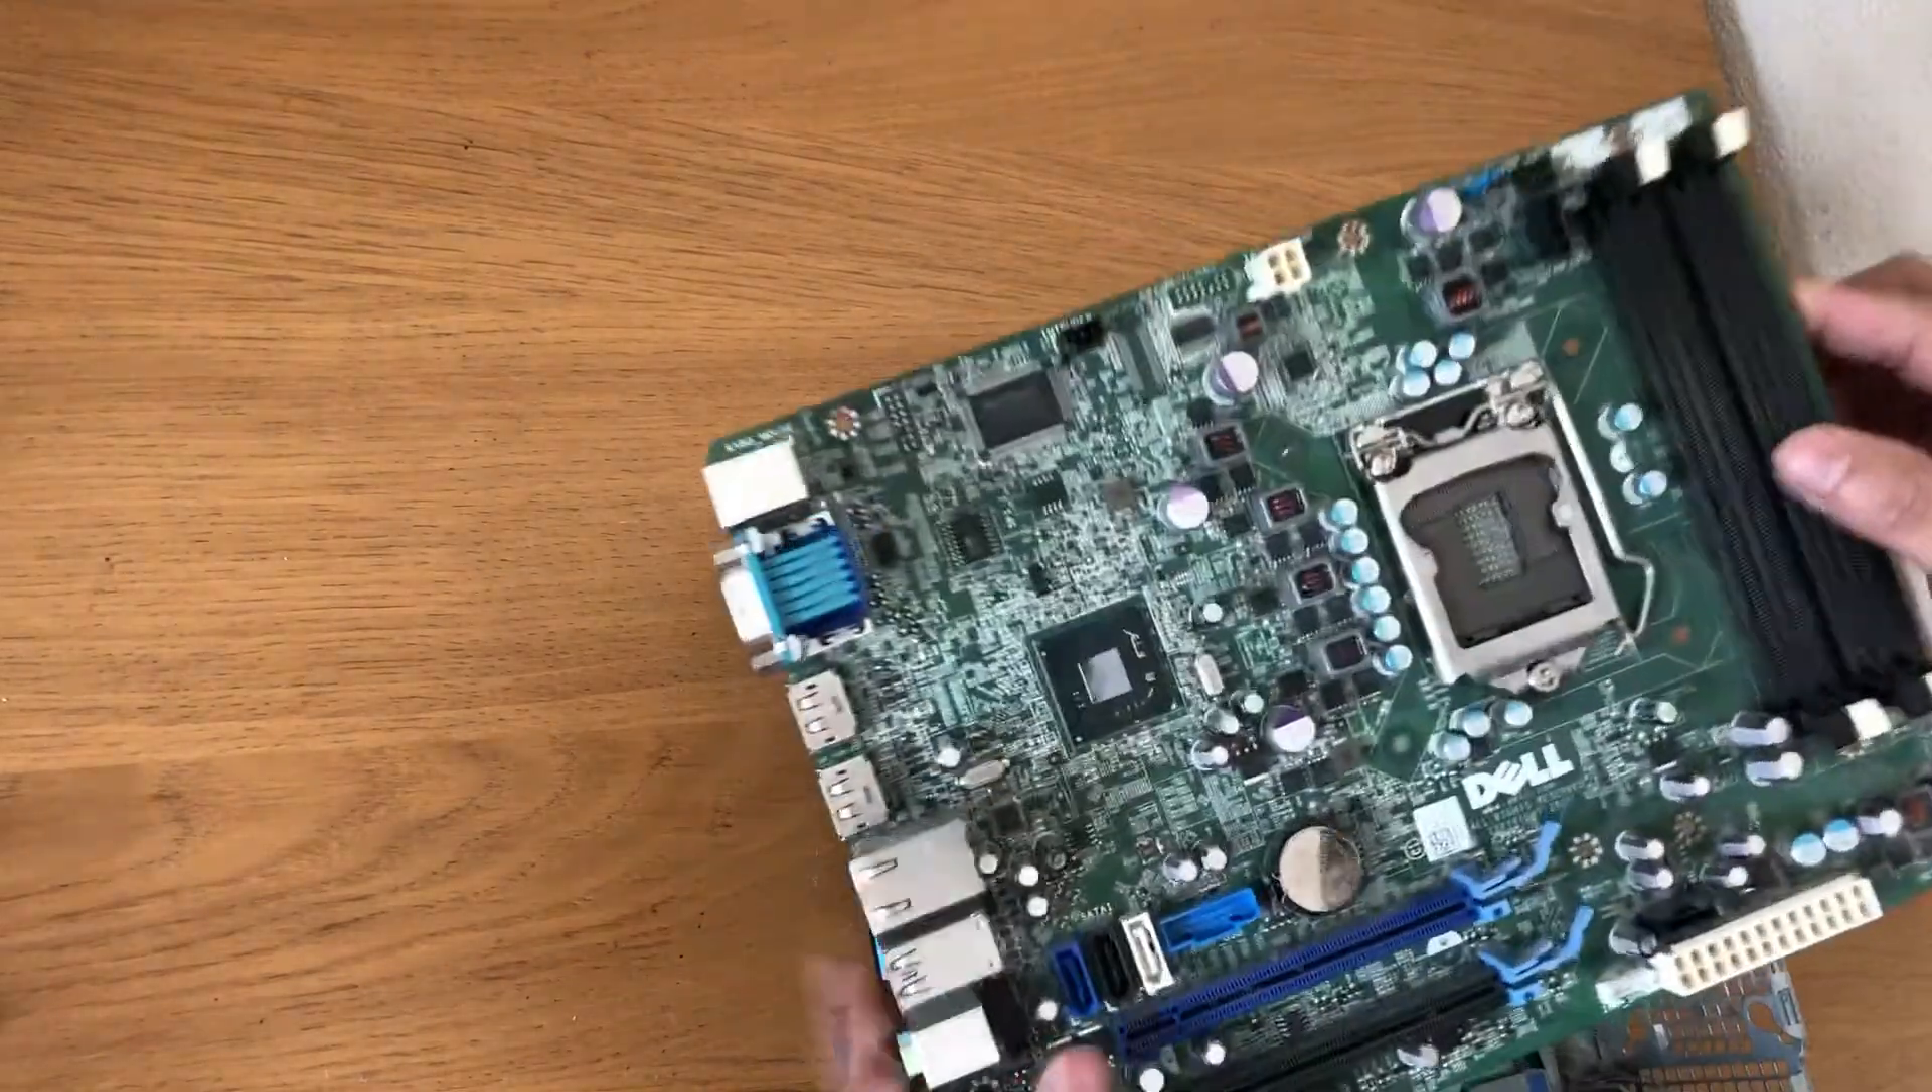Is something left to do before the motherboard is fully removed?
No.